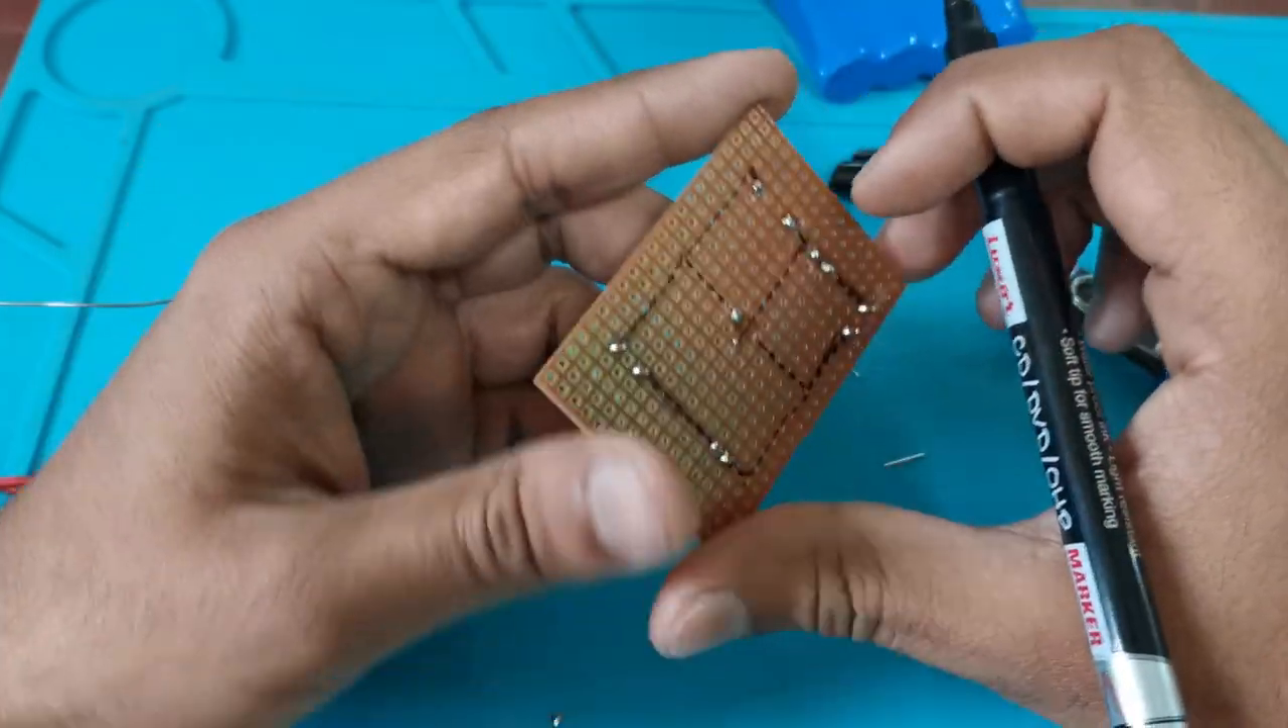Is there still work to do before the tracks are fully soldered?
Yes.